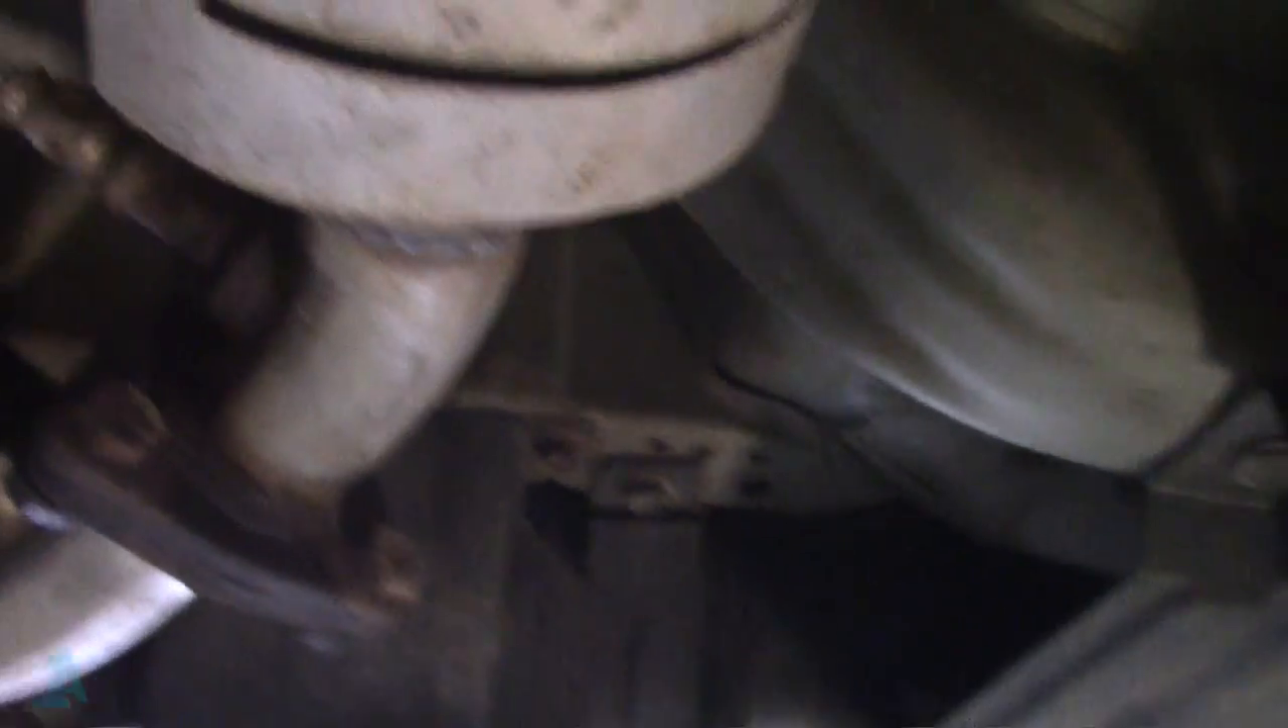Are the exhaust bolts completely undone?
No.